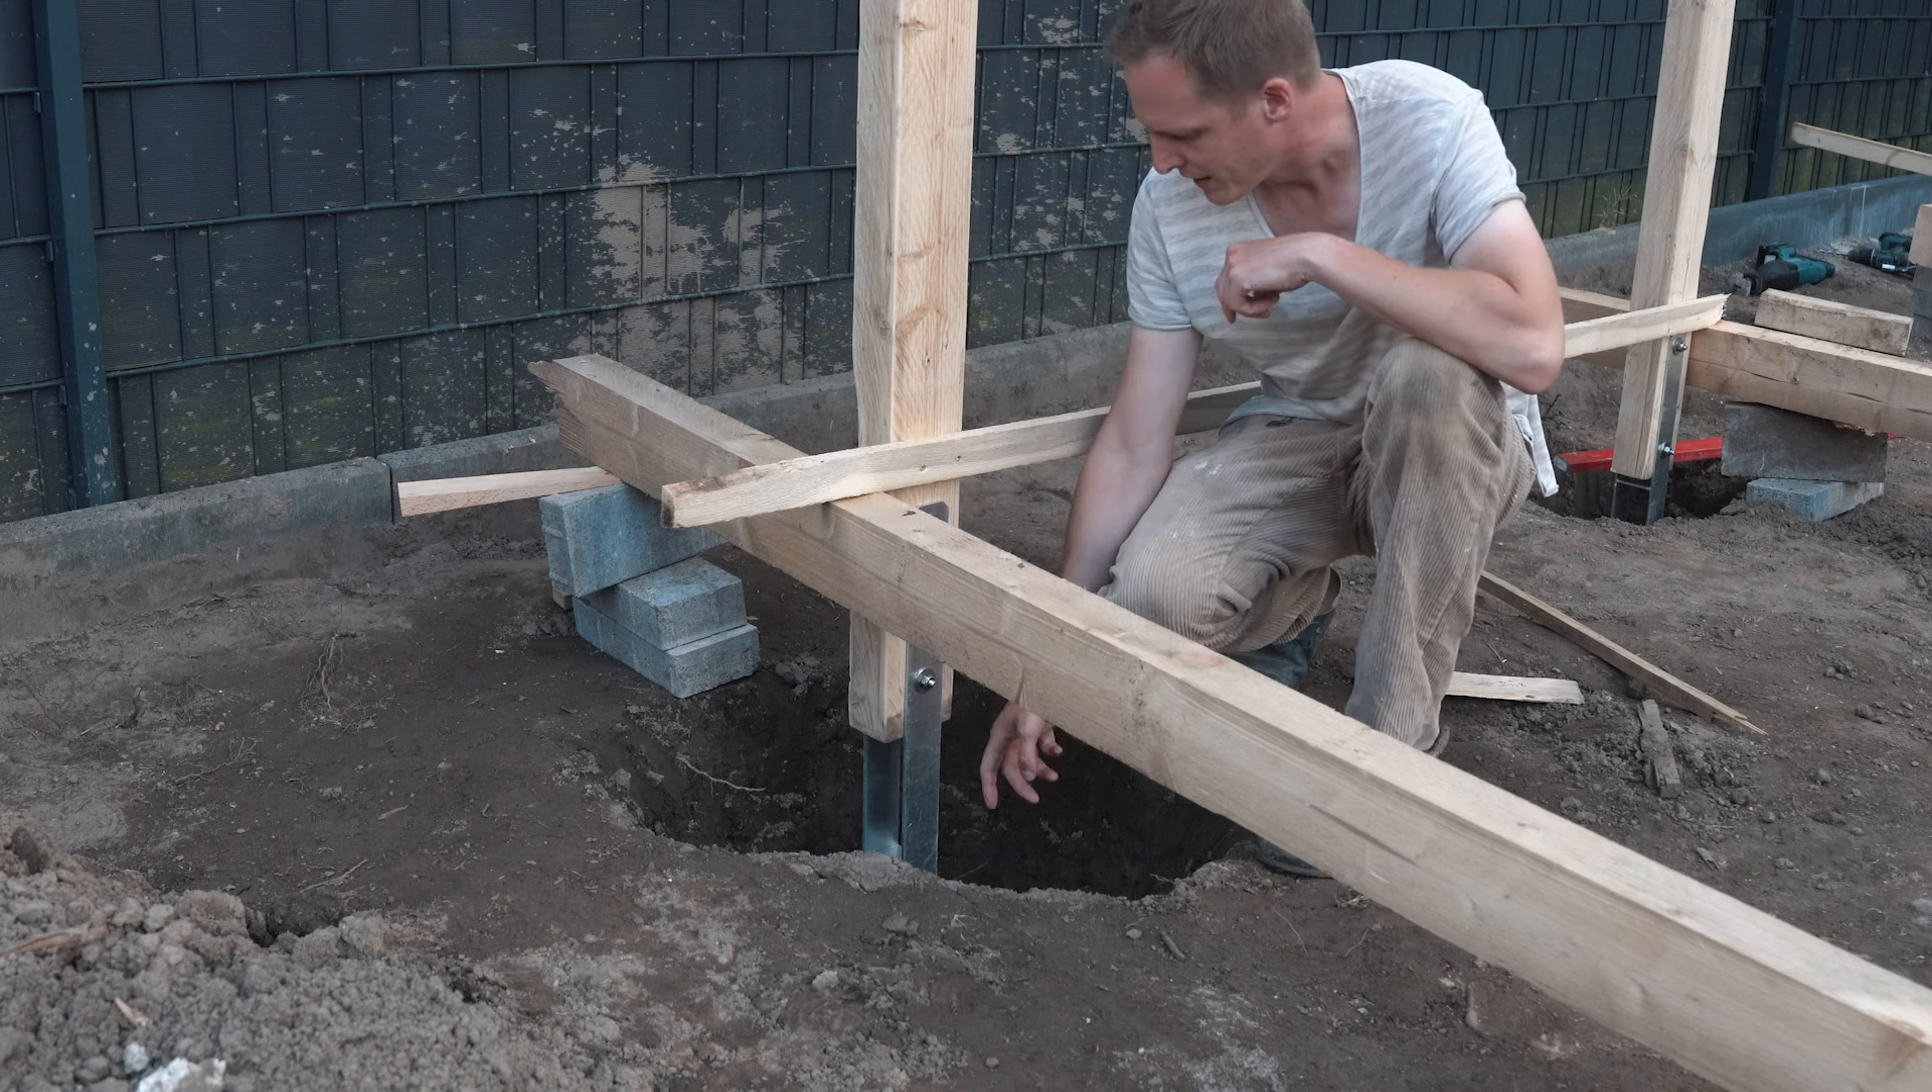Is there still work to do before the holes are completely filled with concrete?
Yes.